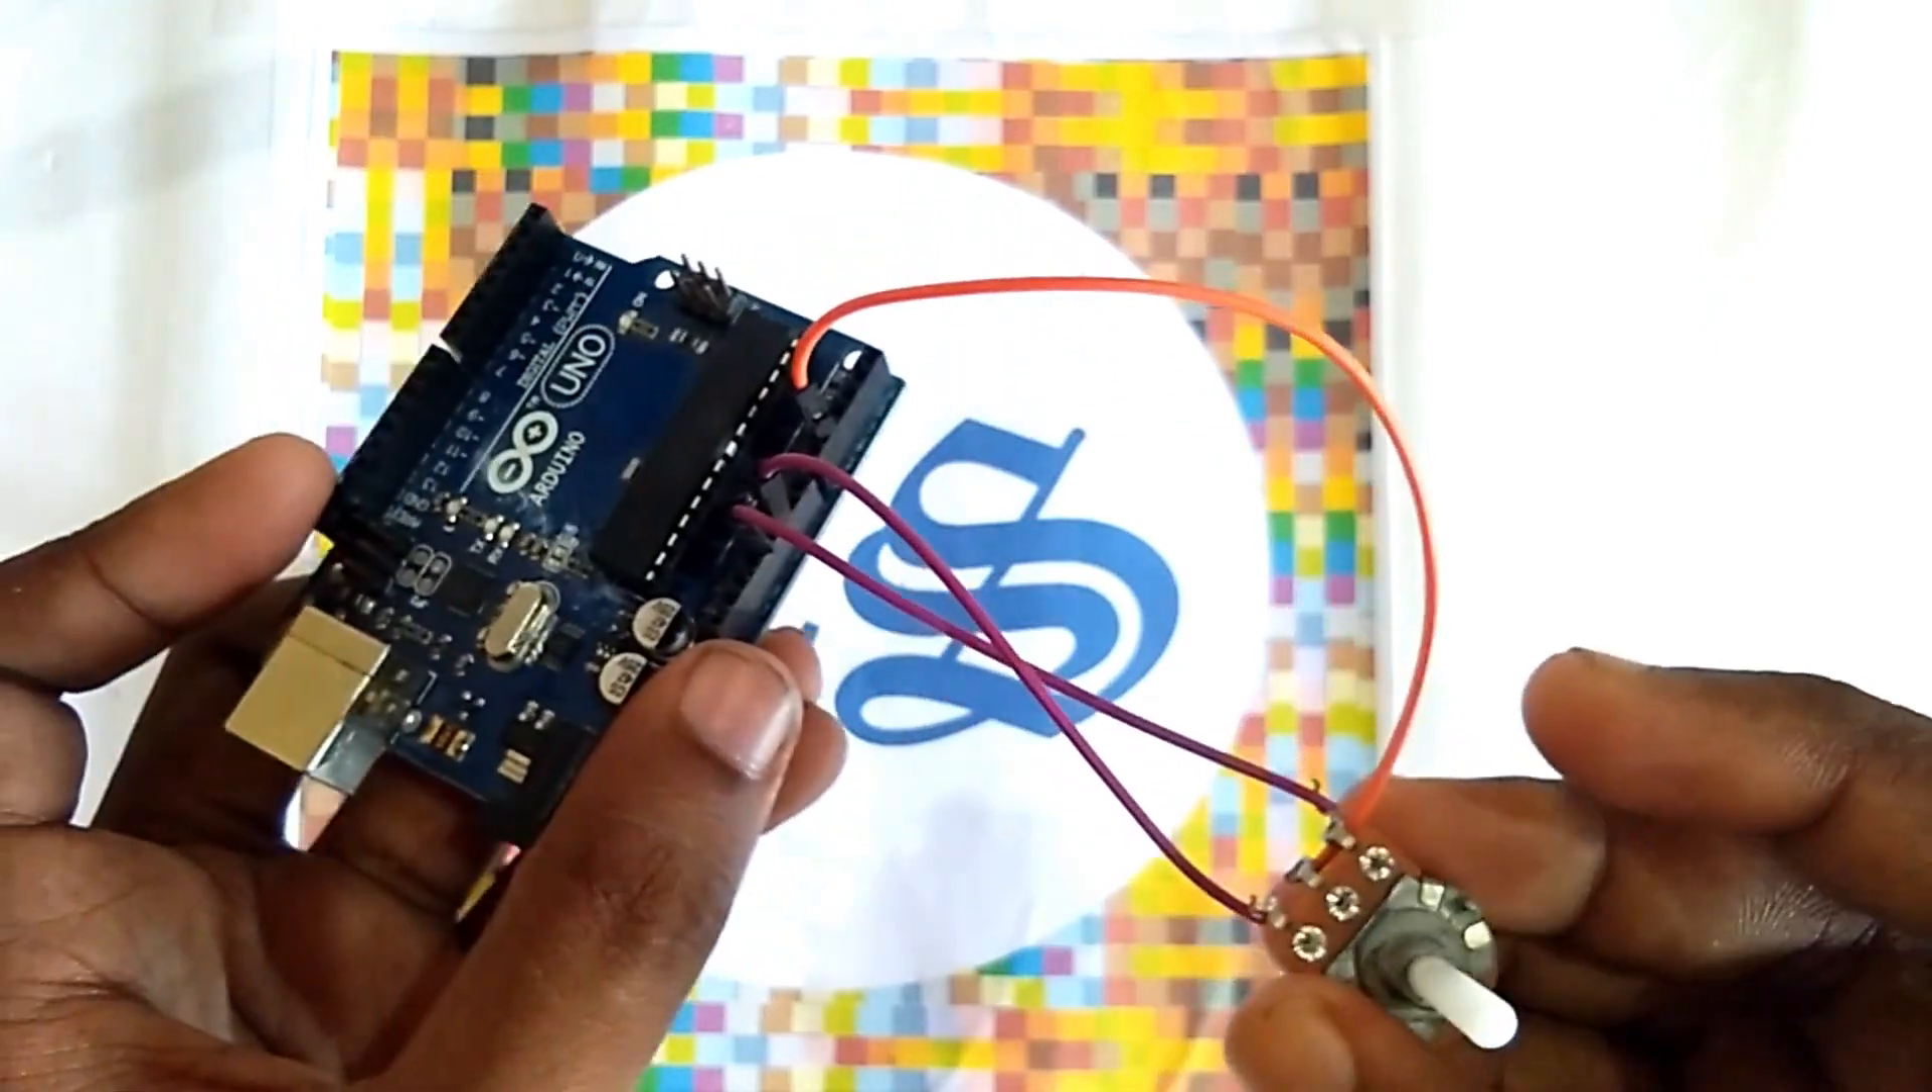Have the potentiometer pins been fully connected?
Yes.